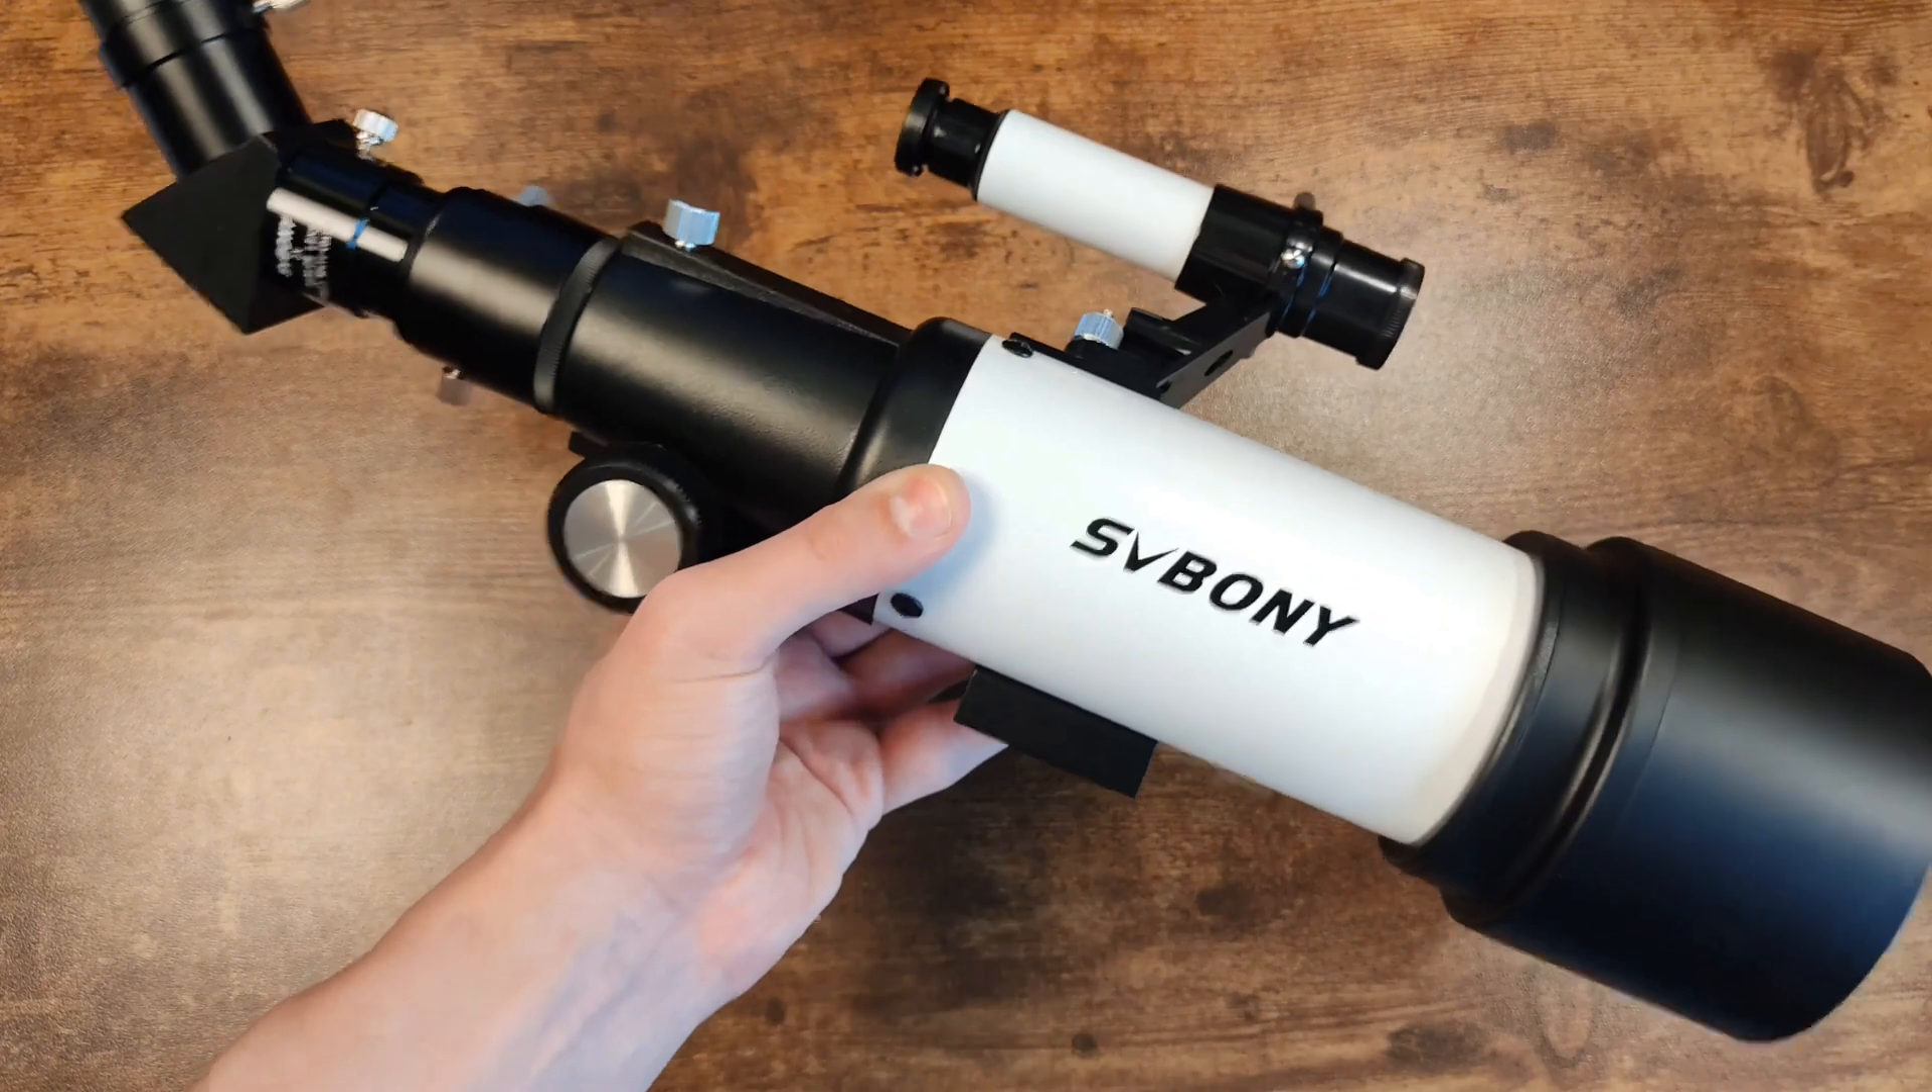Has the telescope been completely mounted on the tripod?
No.